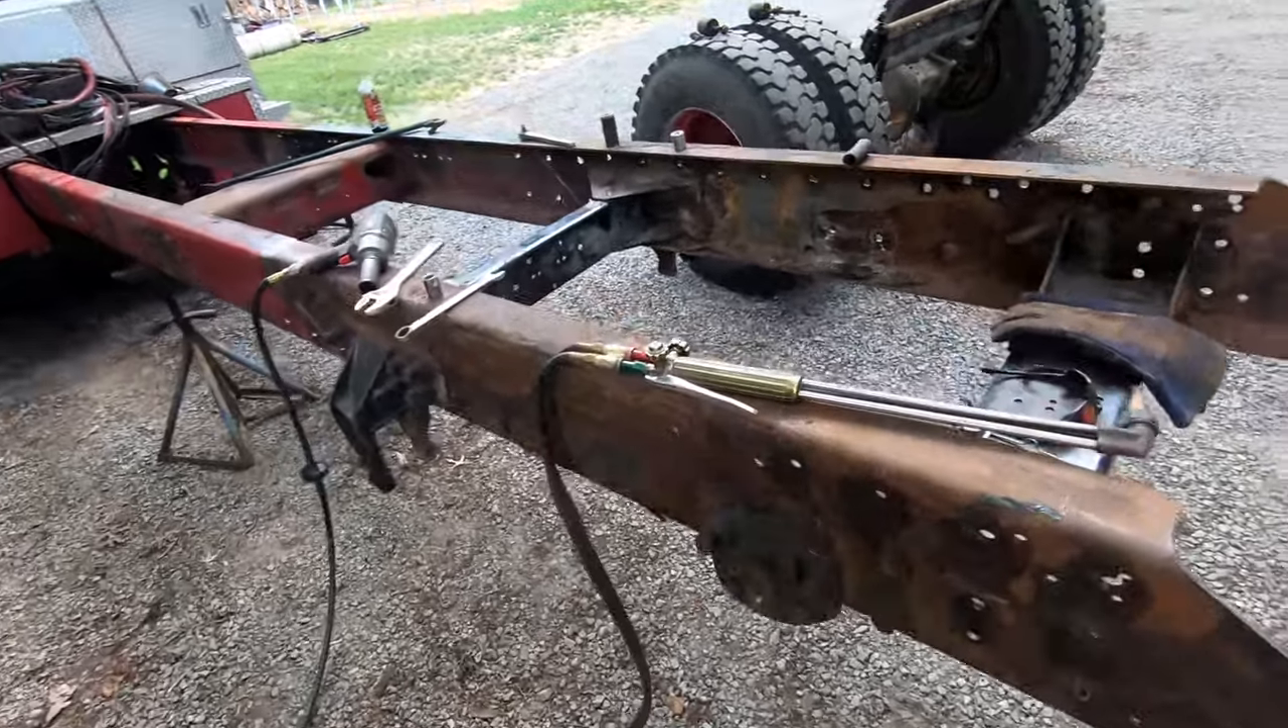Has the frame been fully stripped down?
No.